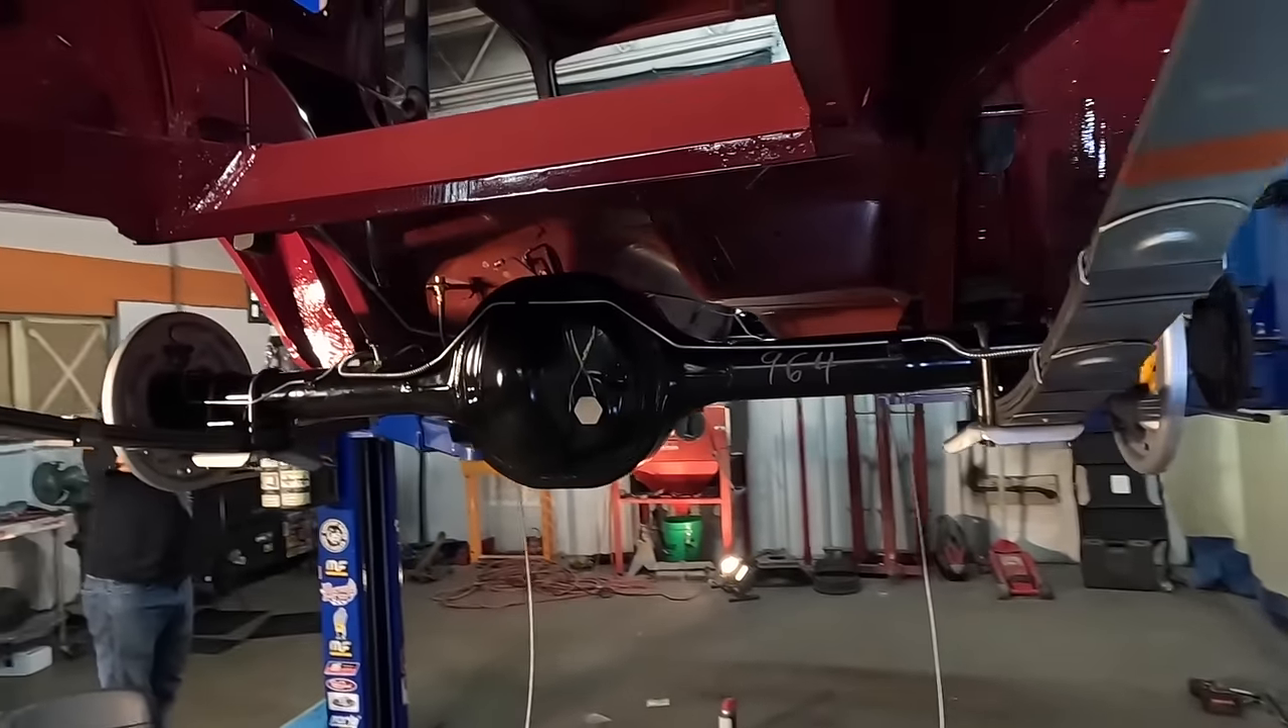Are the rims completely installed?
No.